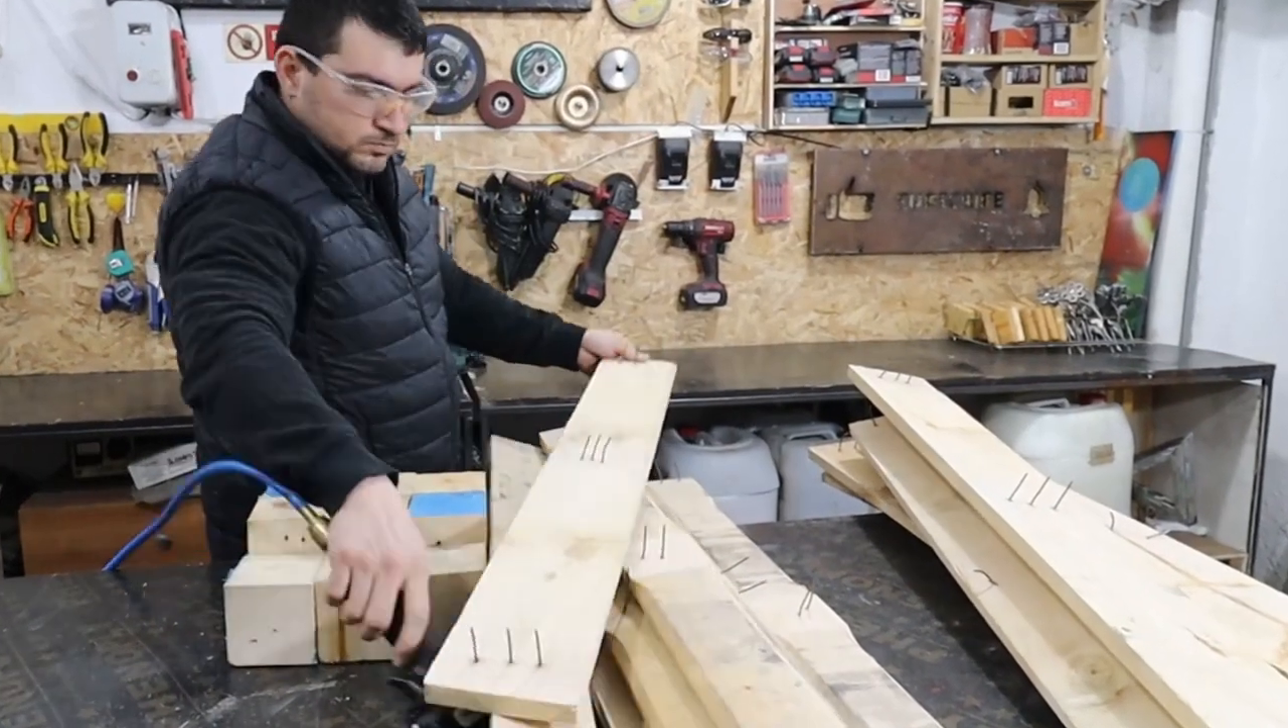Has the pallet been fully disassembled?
Yes.